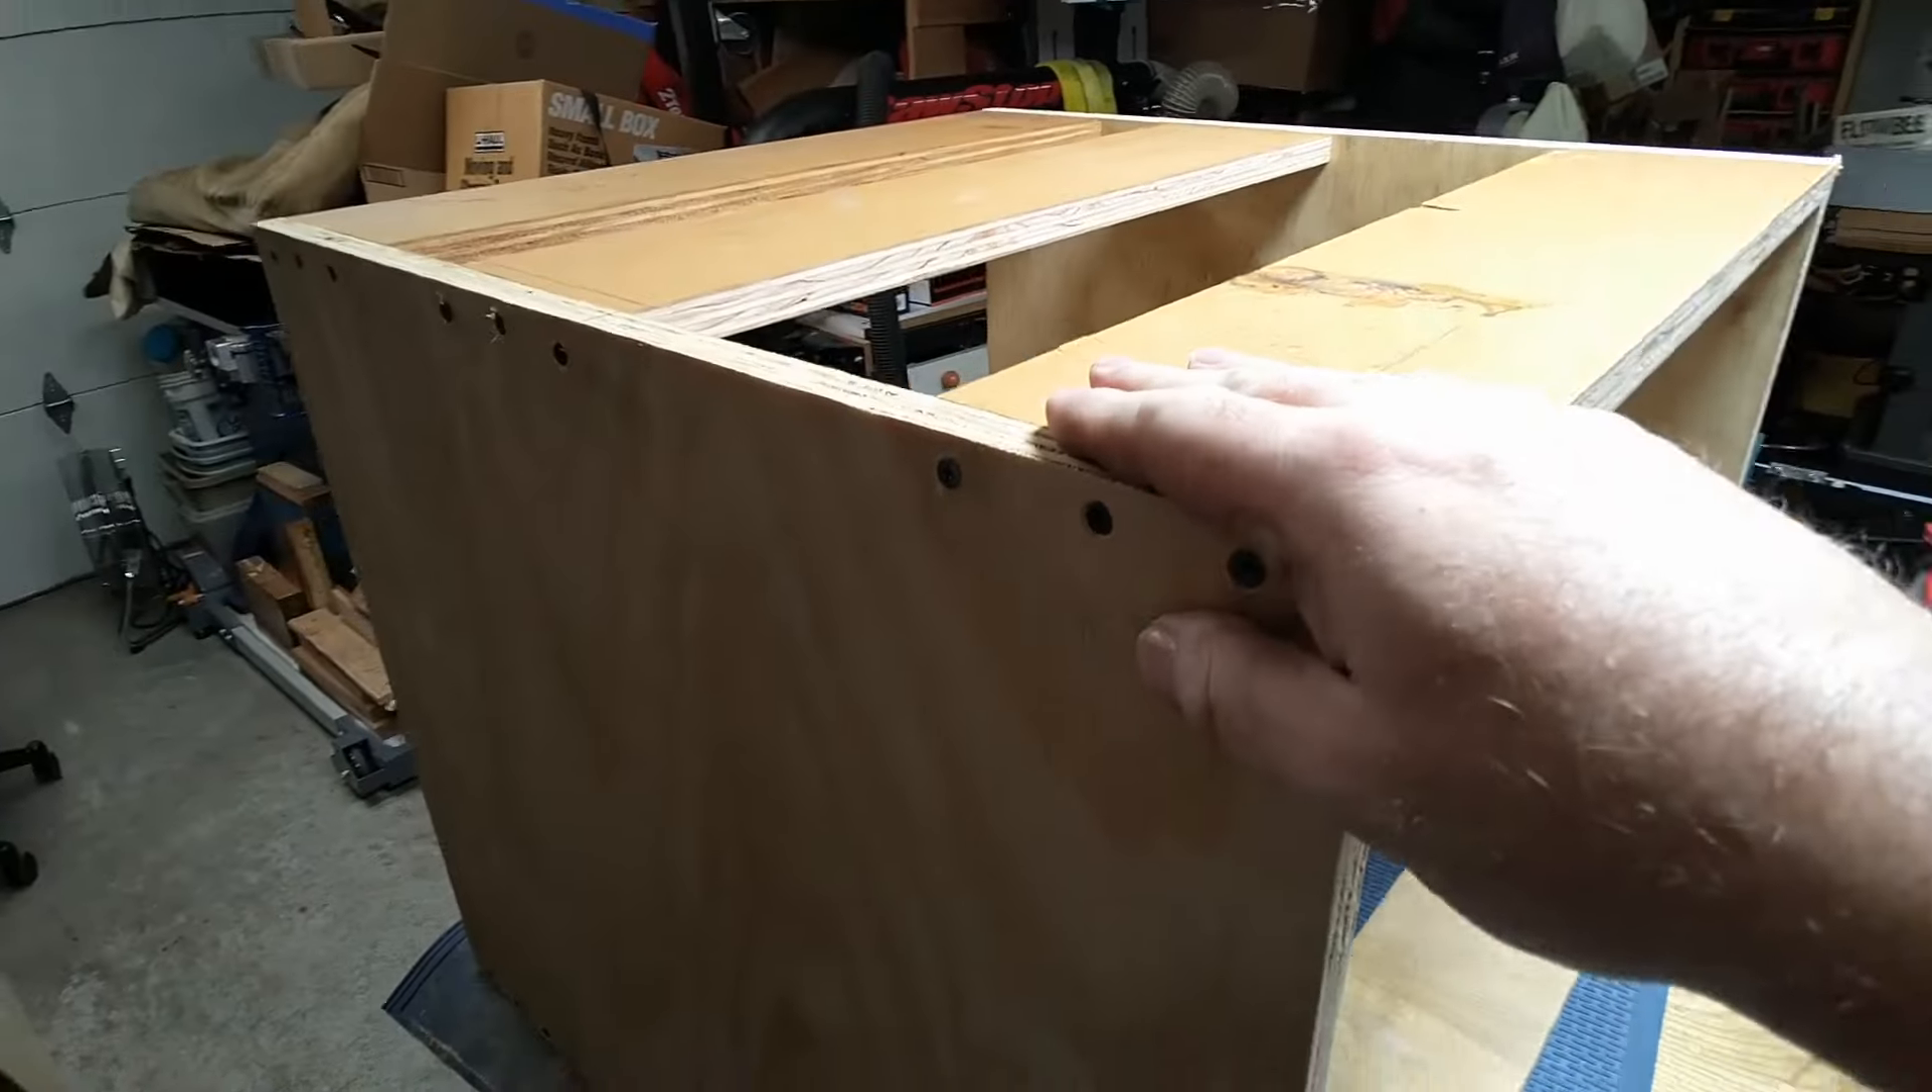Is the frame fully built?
Yes.